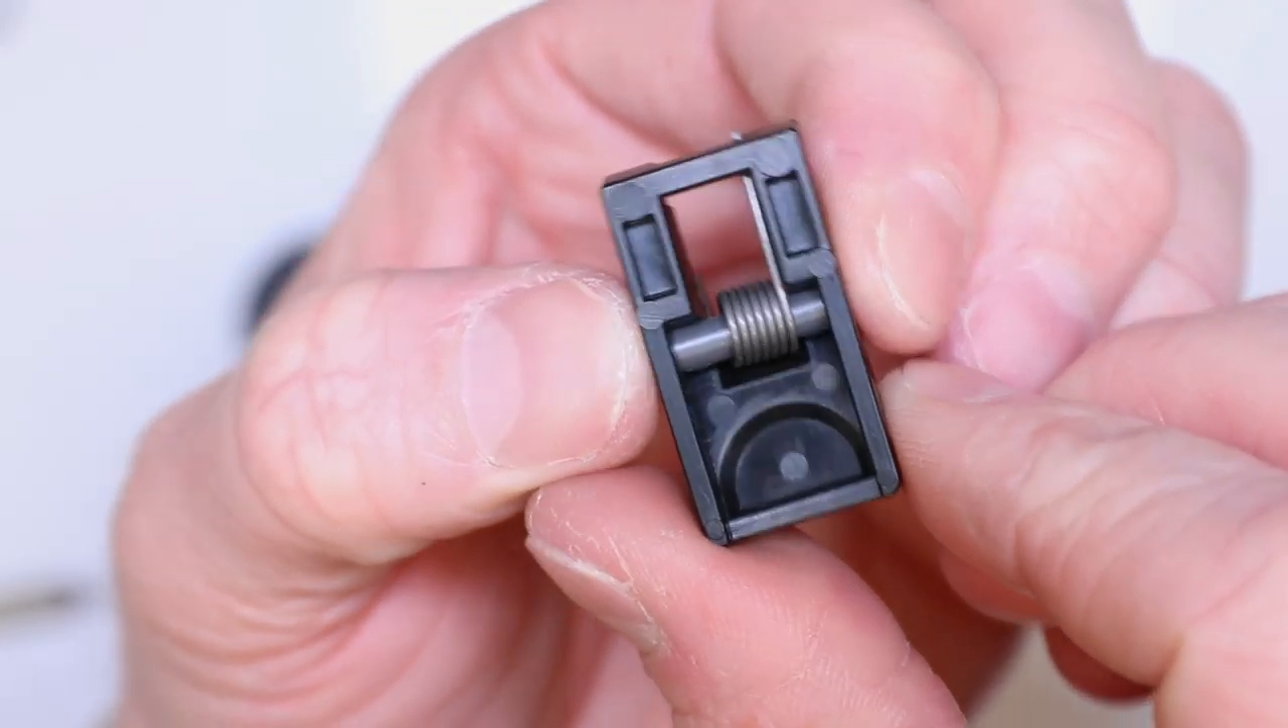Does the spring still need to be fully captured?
No.